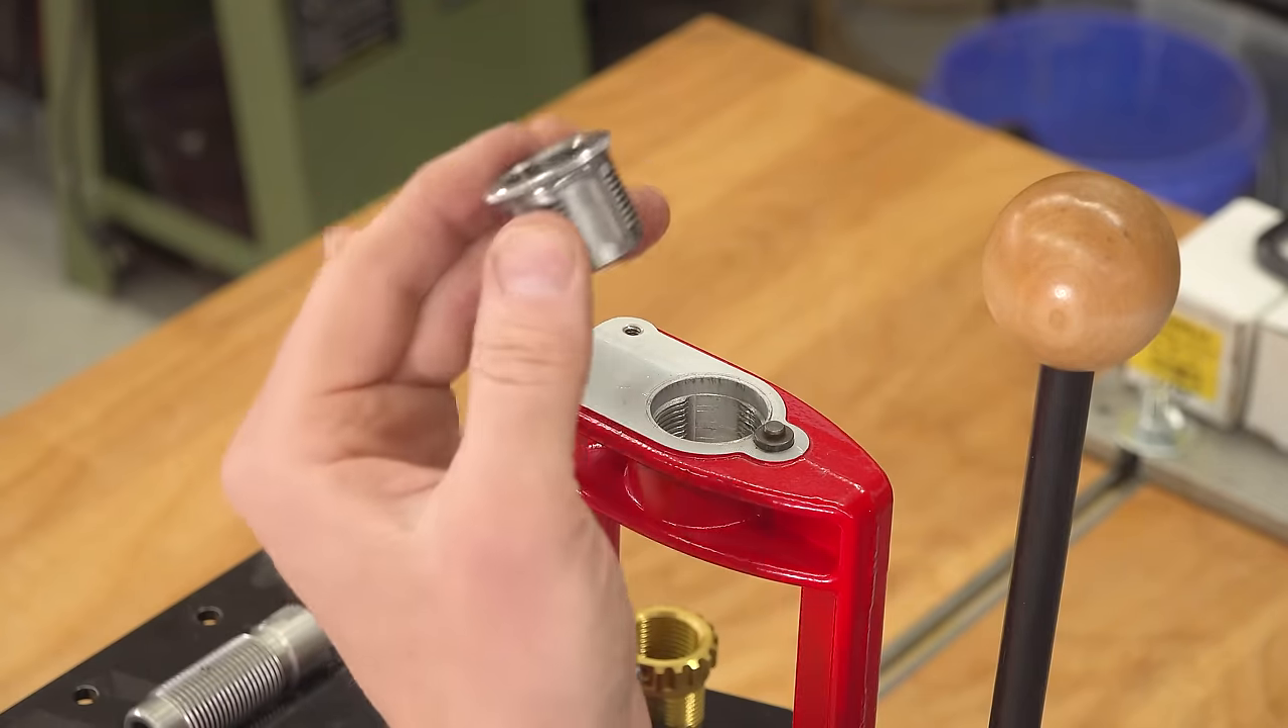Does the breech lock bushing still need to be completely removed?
No.